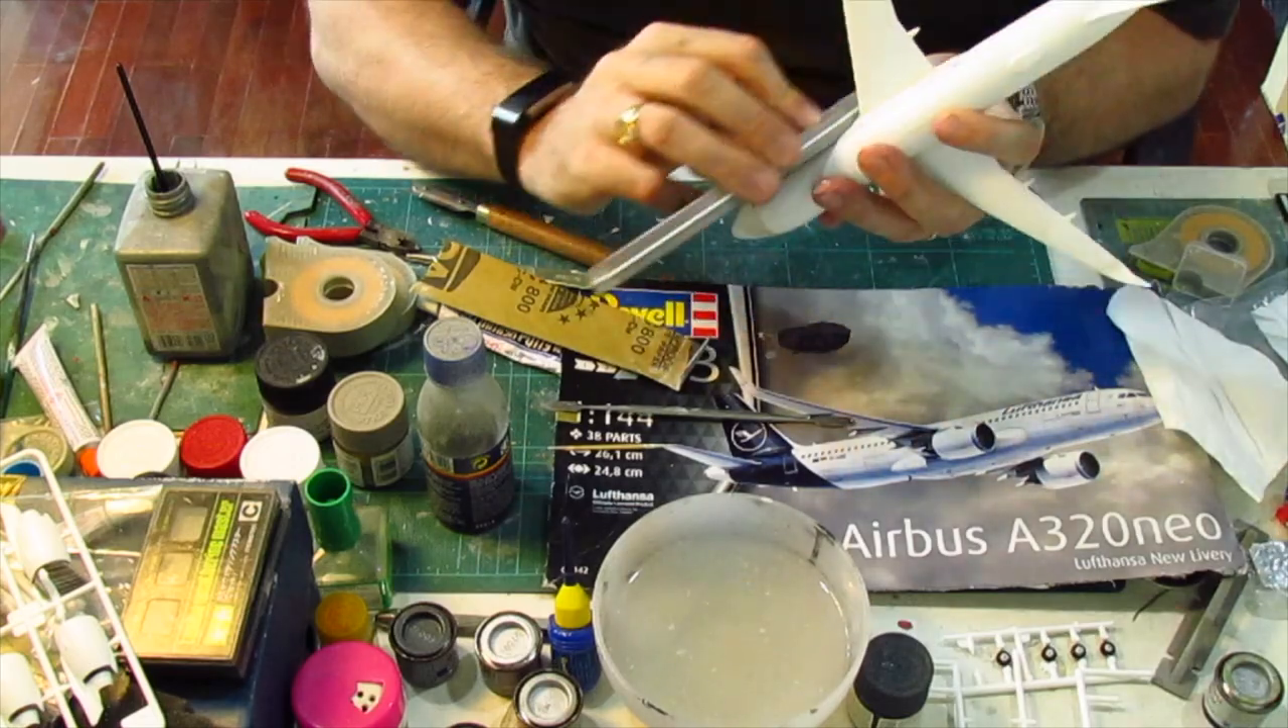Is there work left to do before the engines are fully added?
Yes.